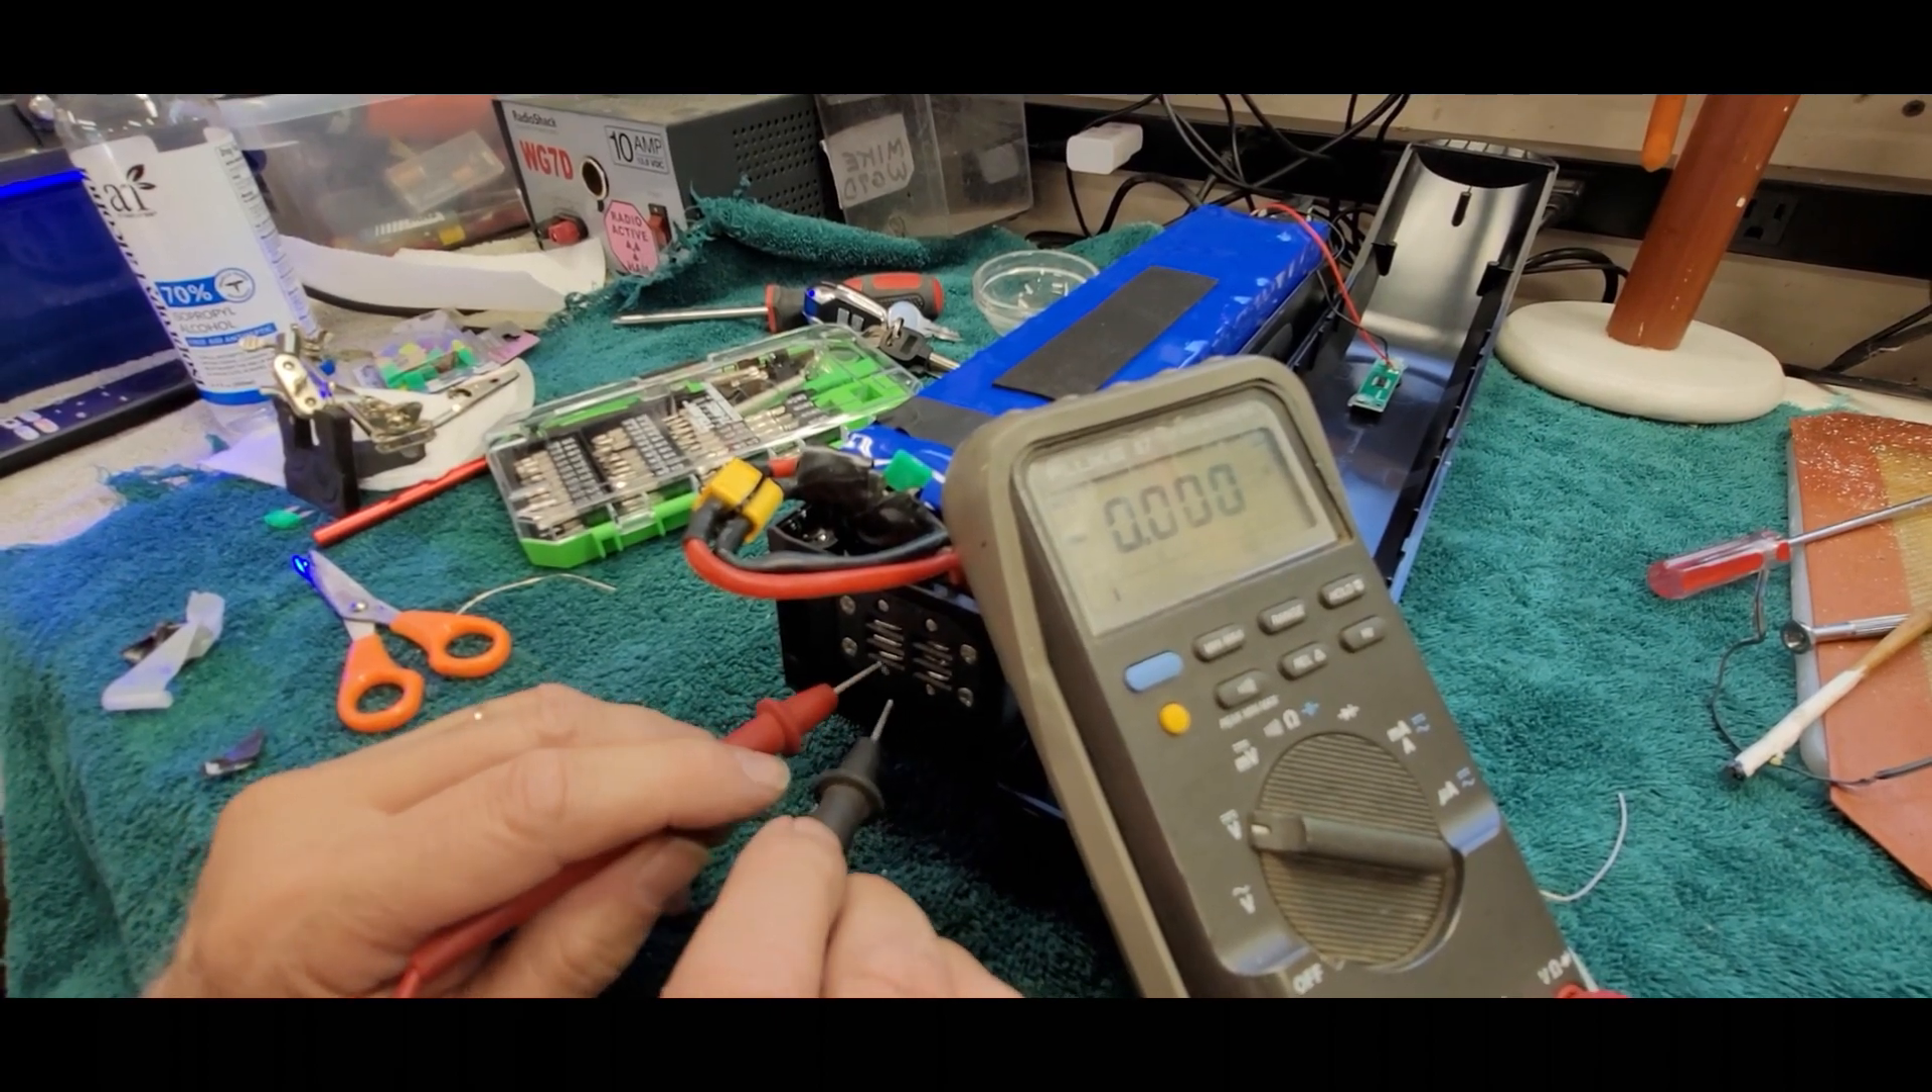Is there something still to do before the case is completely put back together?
Yes.